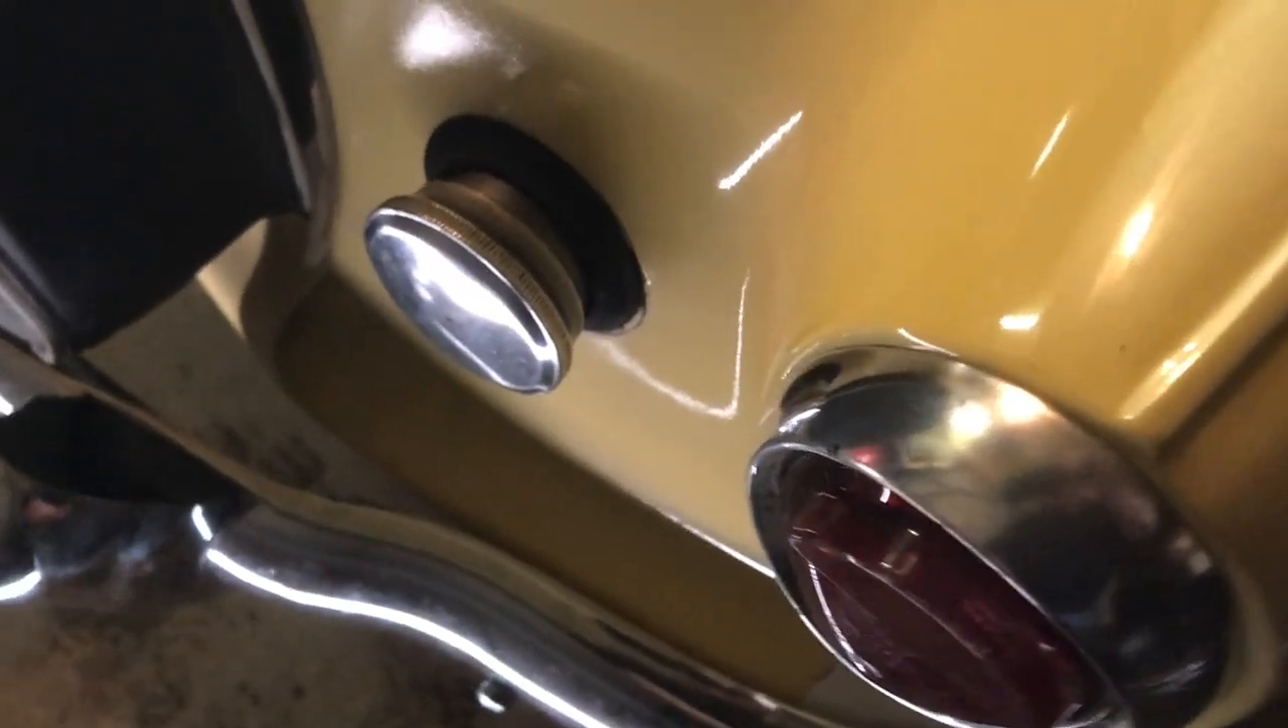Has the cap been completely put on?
Yes.